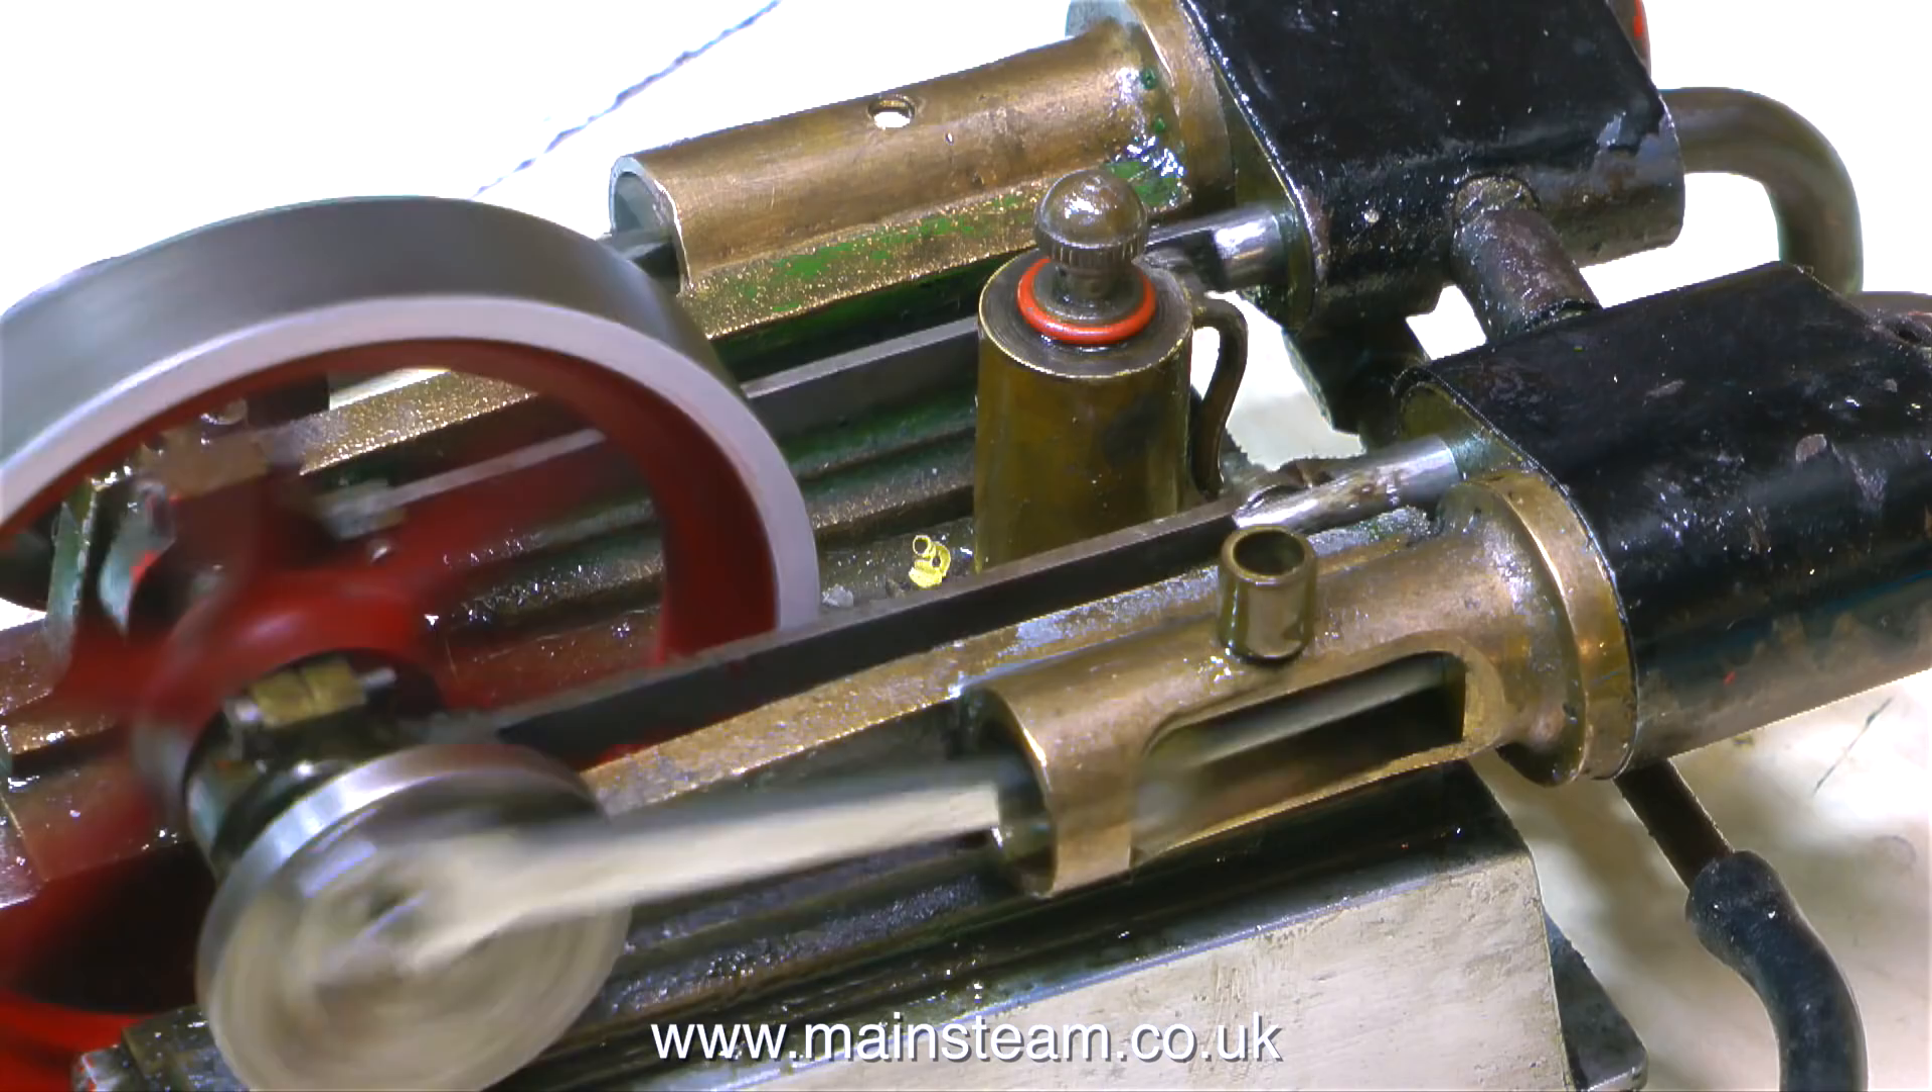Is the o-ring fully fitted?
Yes.